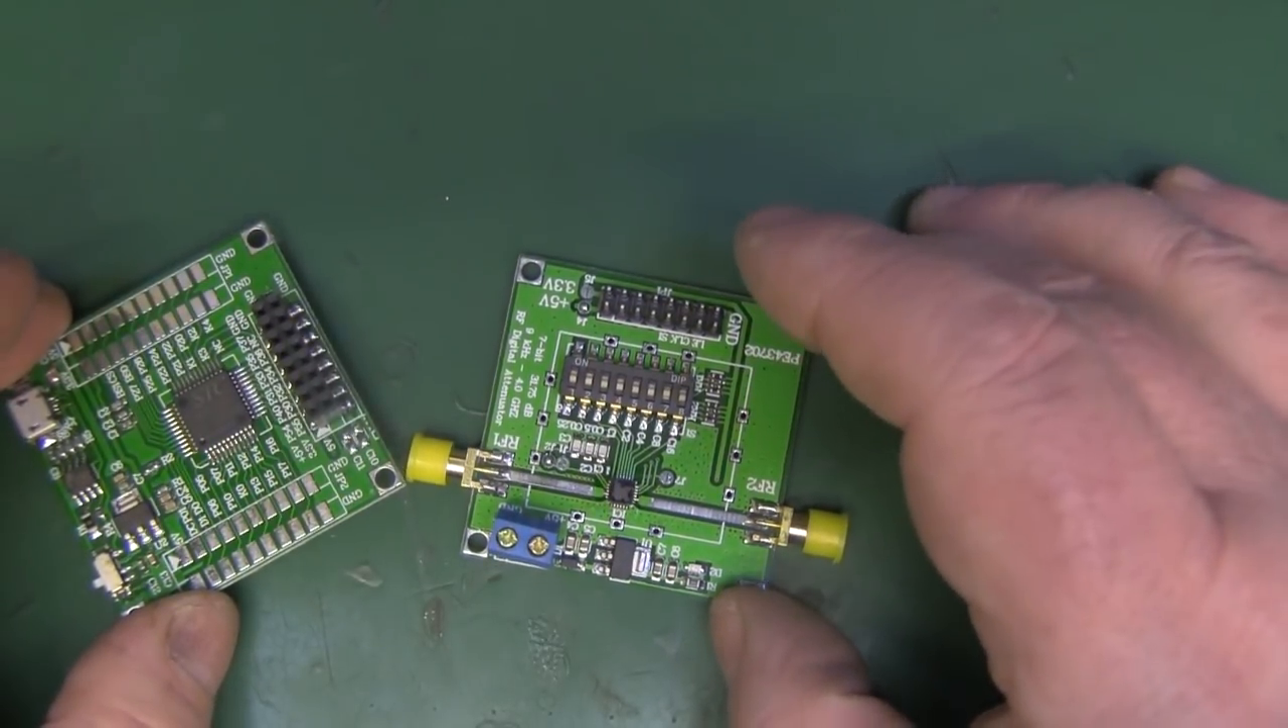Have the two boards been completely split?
Yes.